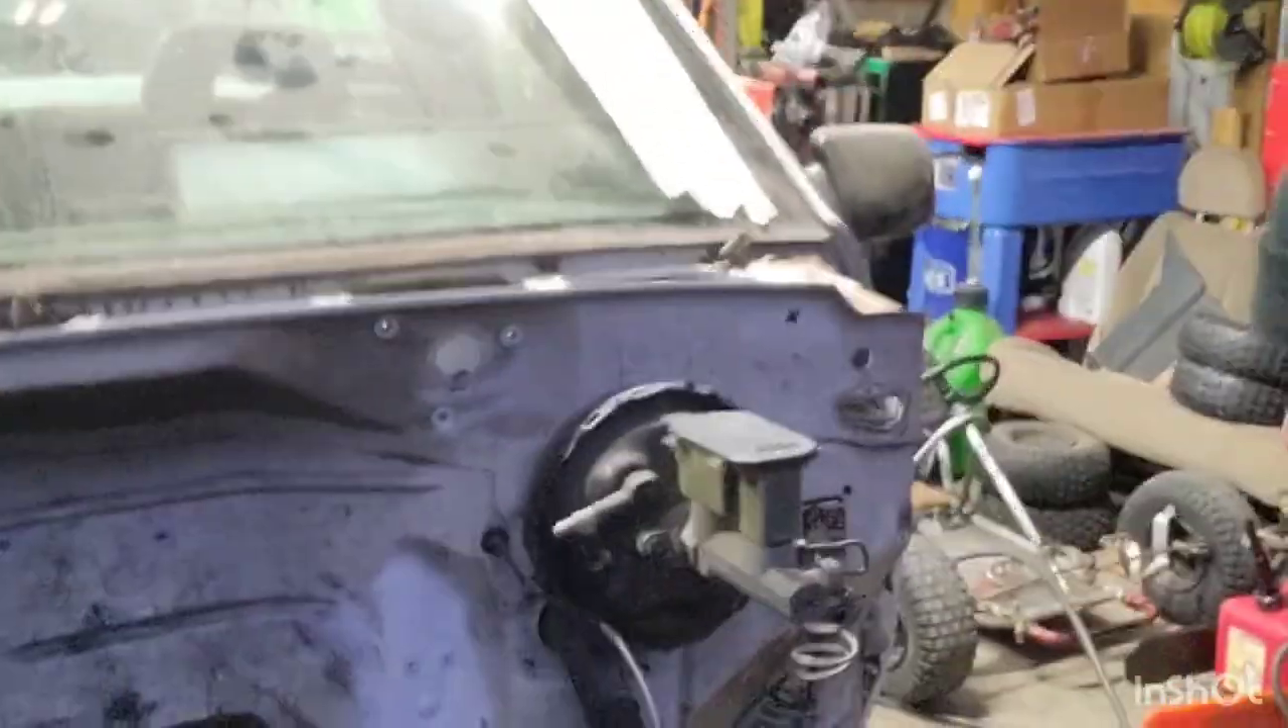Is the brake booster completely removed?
No.